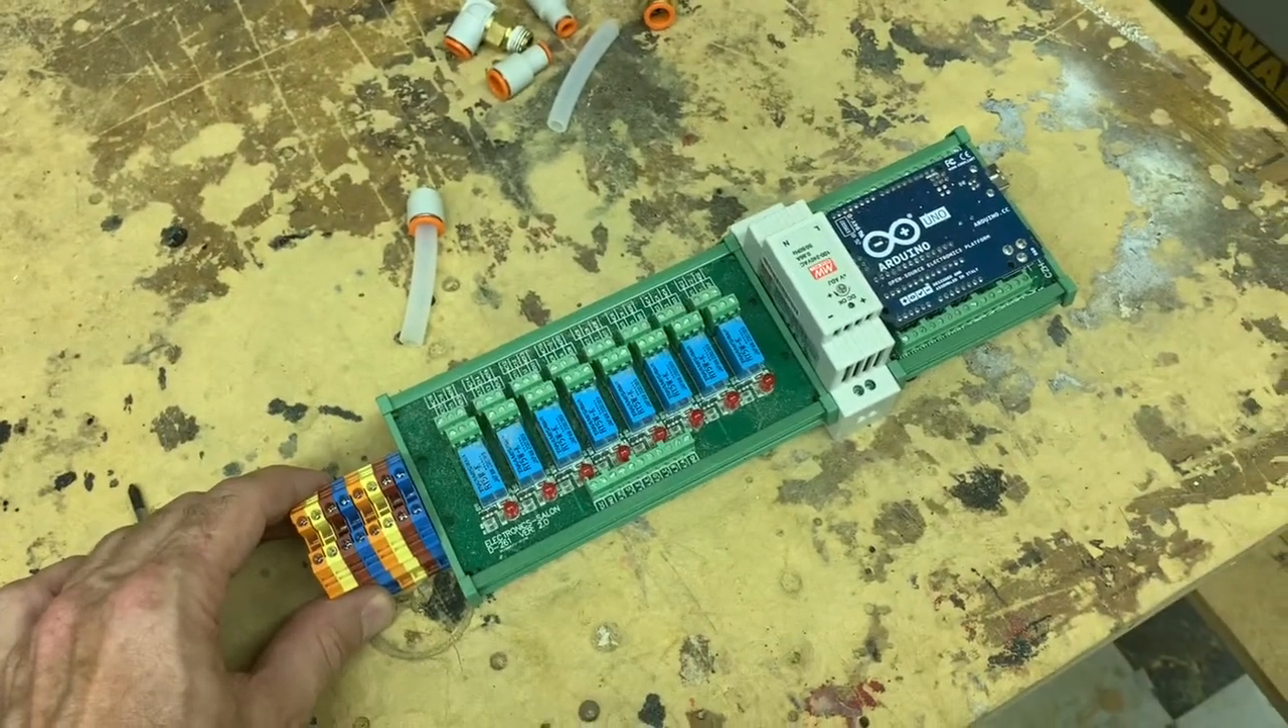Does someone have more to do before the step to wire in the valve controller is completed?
Yes.